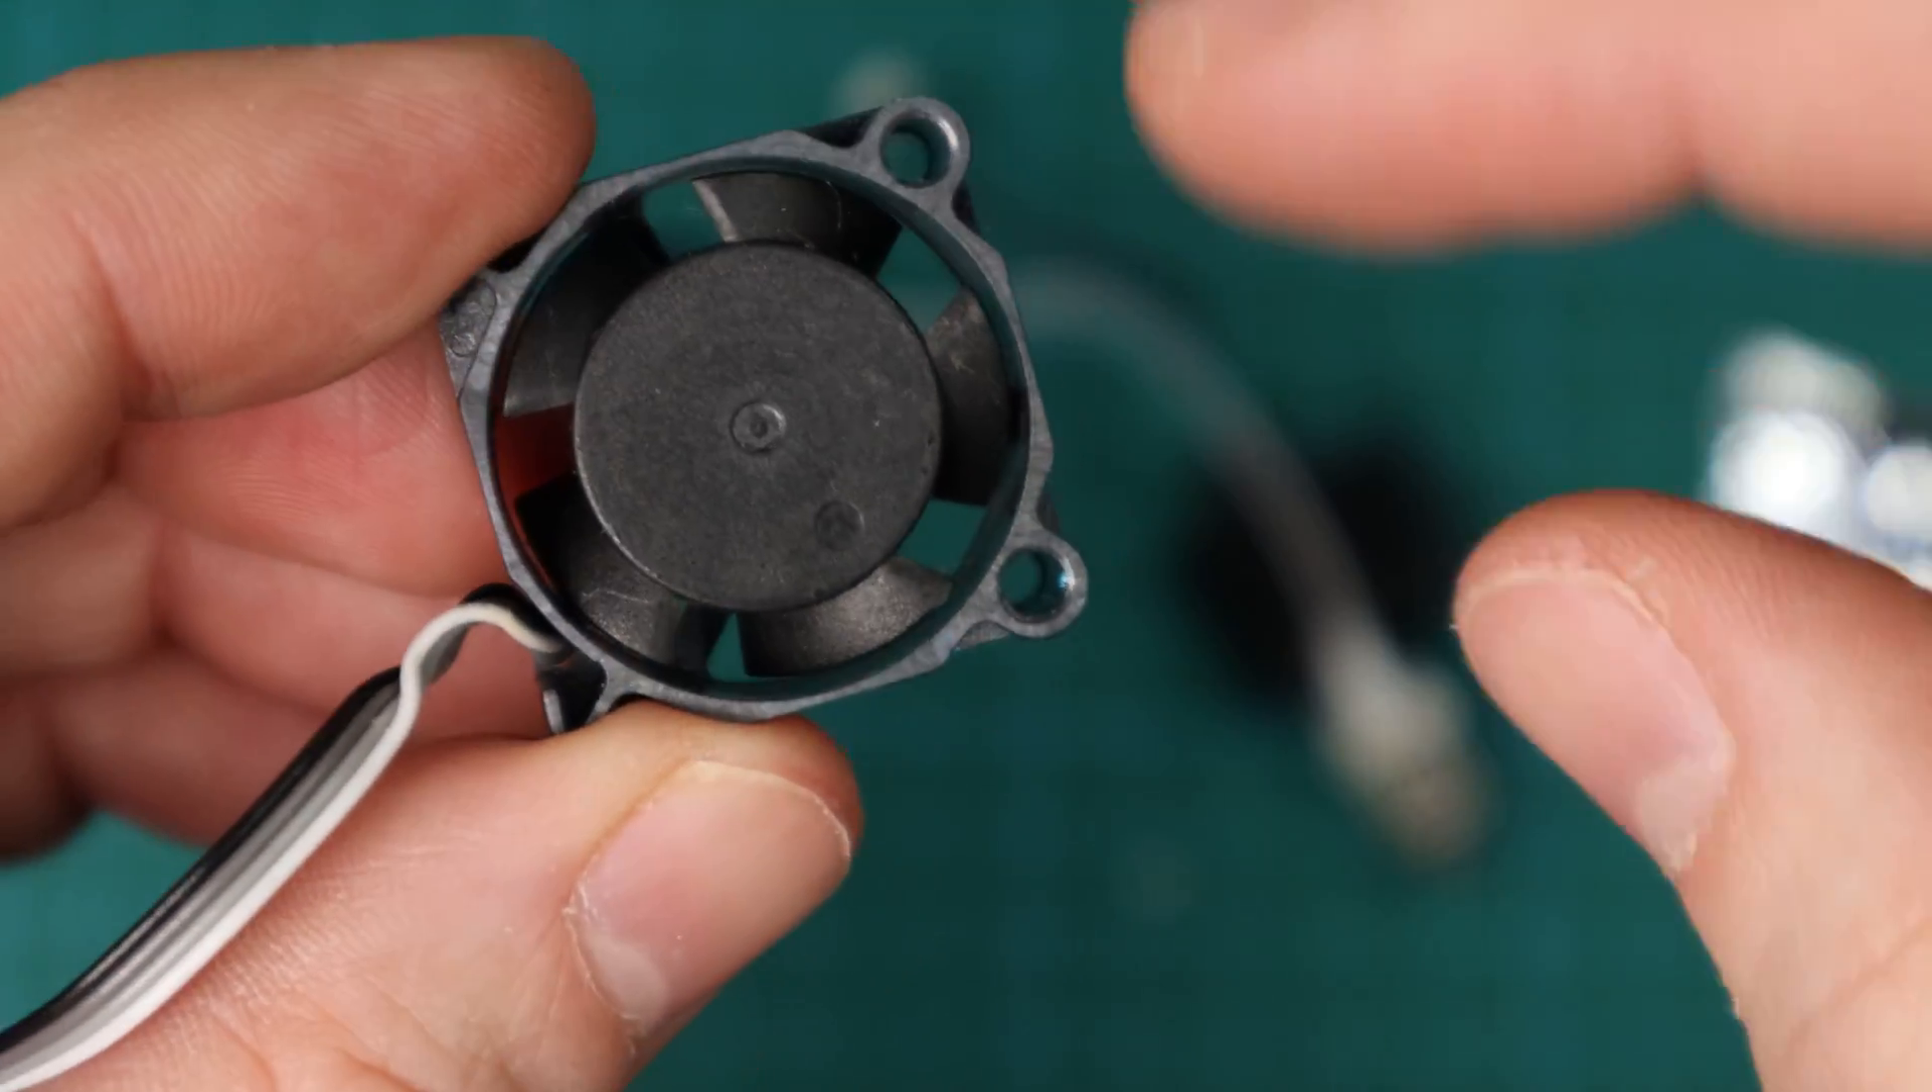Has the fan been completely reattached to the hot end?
No.